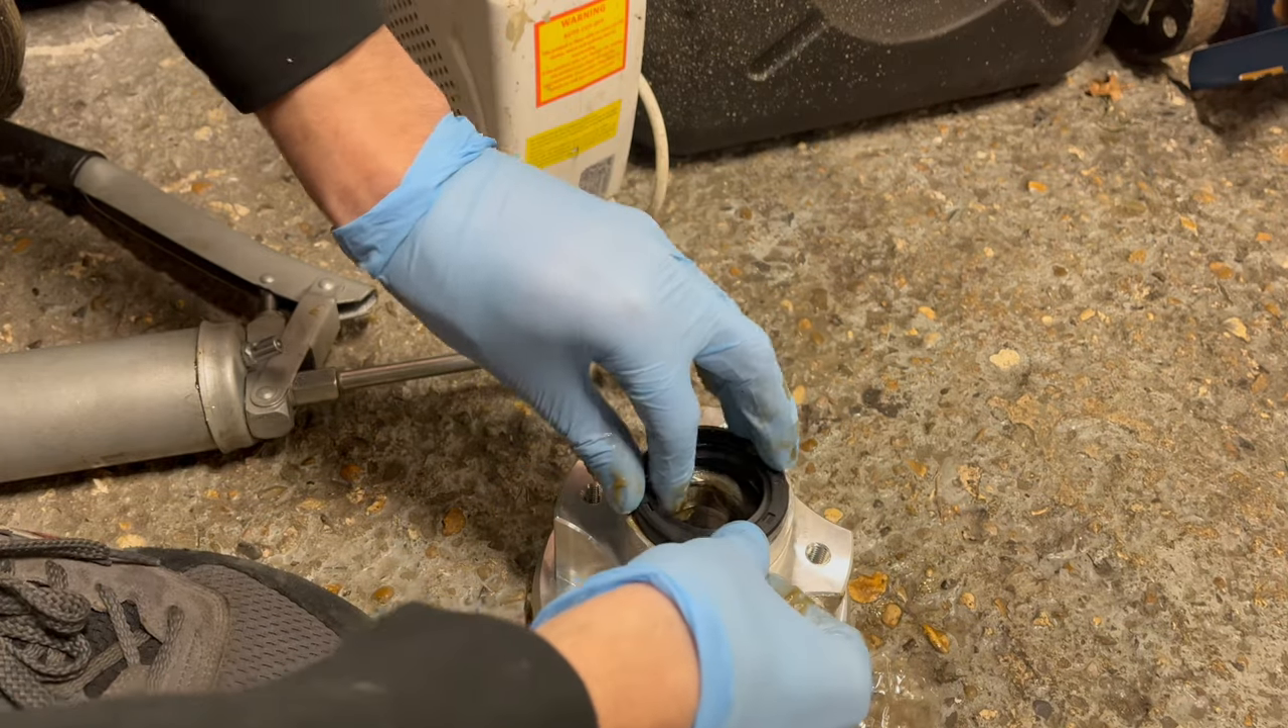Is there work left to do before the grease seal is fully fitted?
Yes.